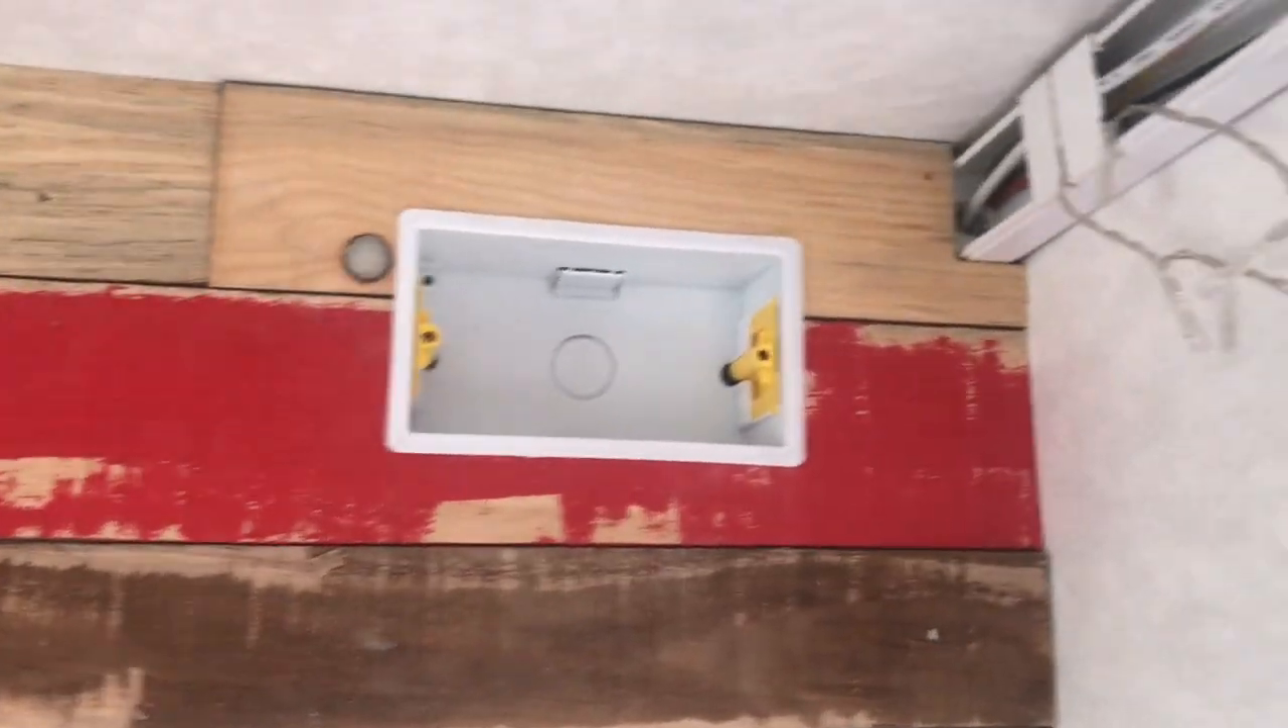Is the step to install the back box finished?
Yes.